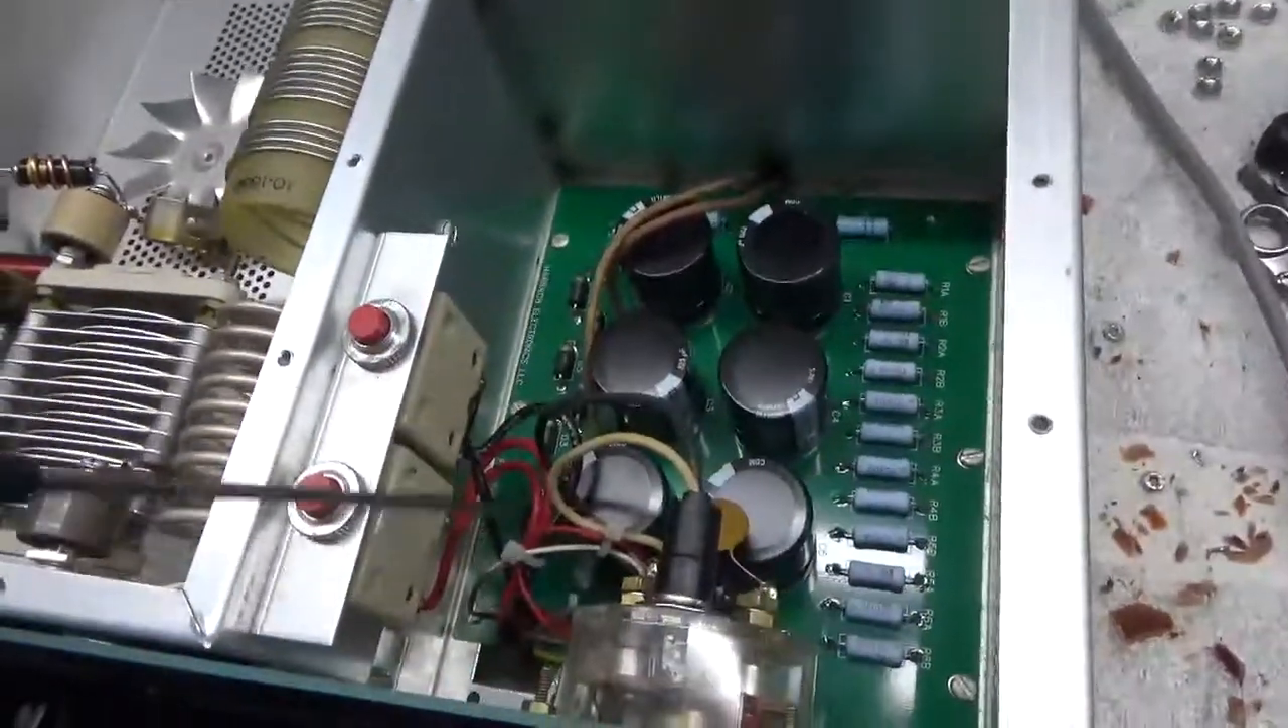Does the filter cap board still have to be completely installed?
No.